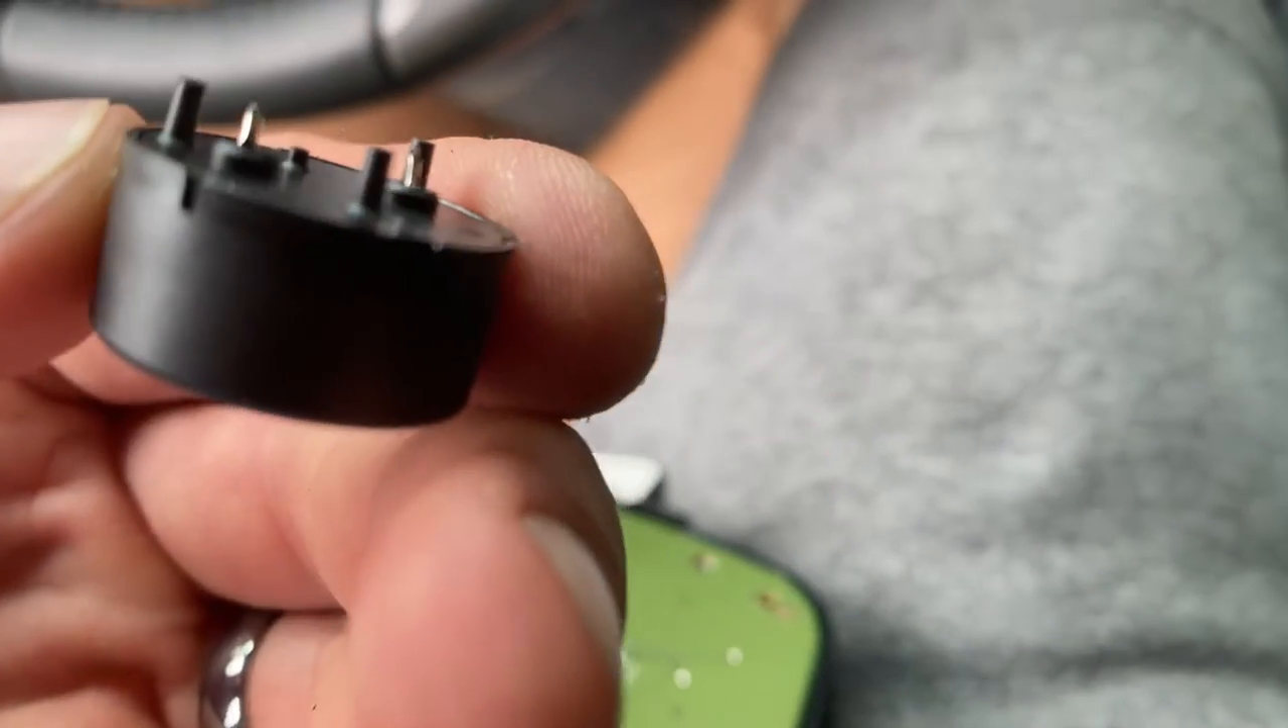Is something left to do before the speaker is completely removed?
No.